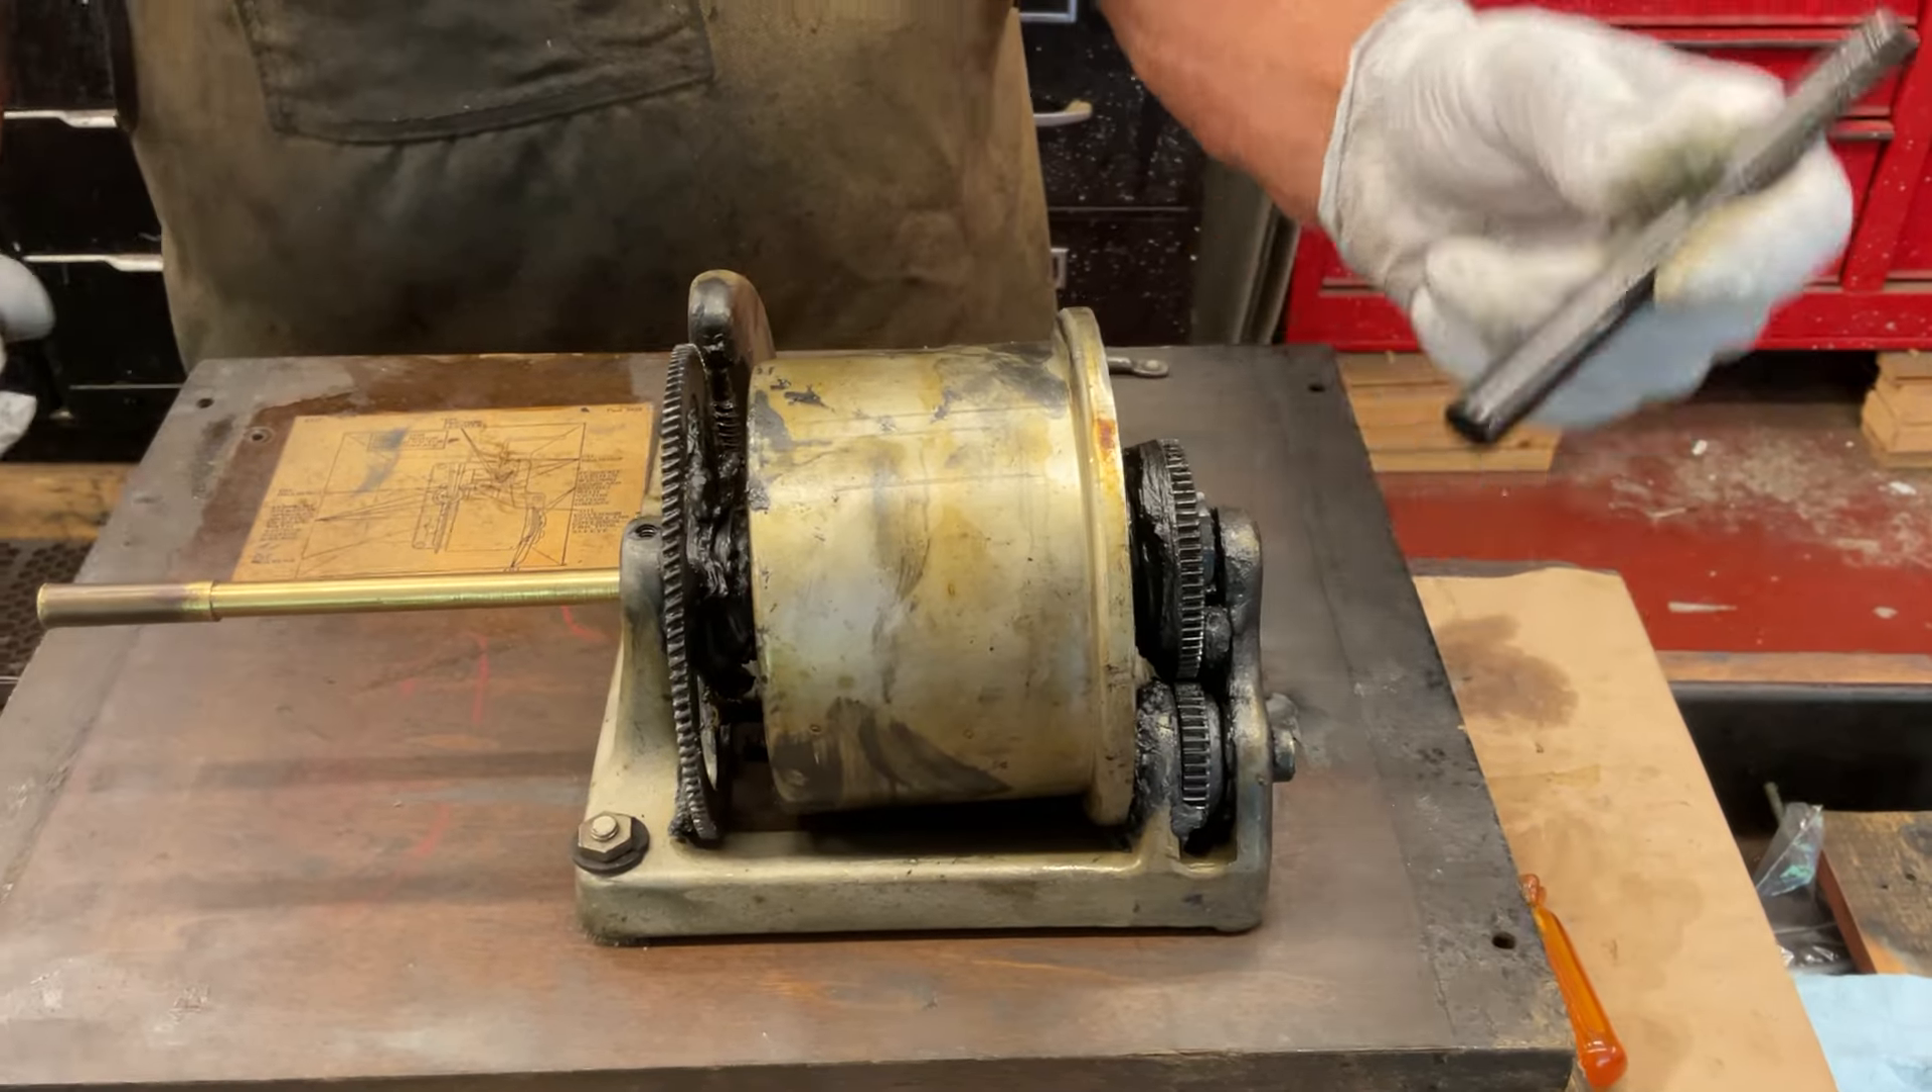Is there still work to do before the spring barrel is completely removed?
Yes.